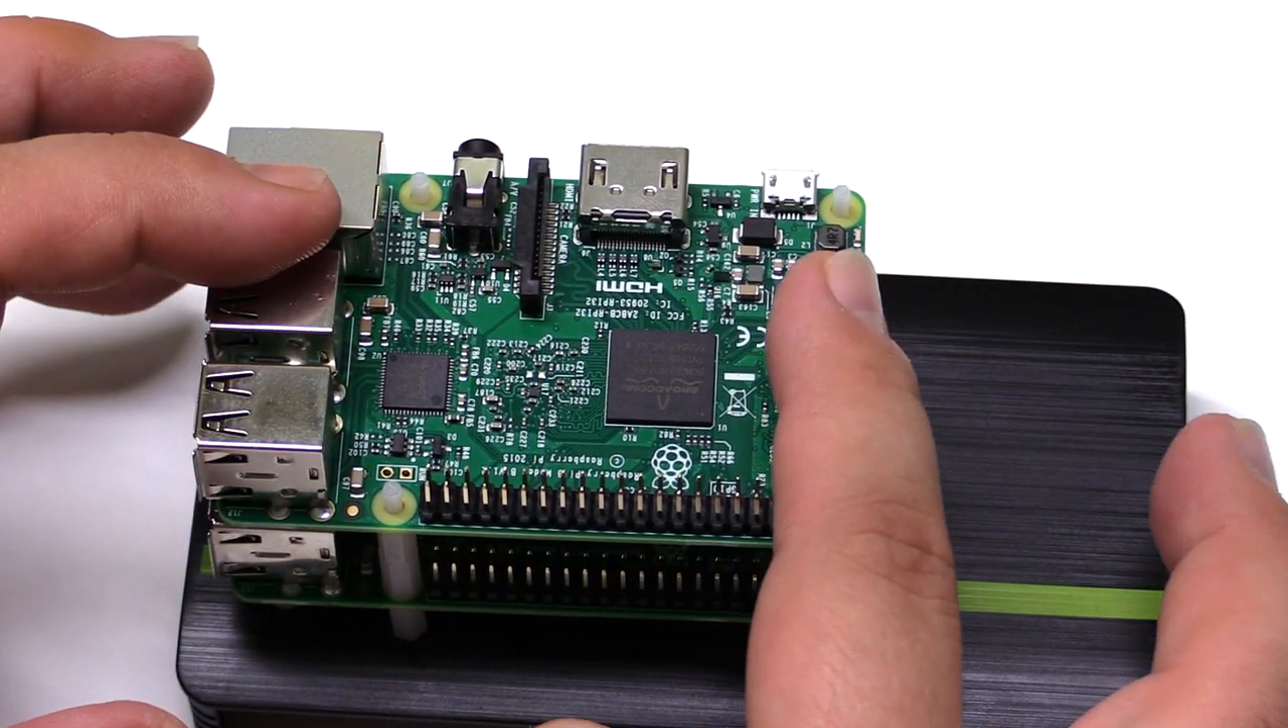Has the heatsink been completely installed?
No.